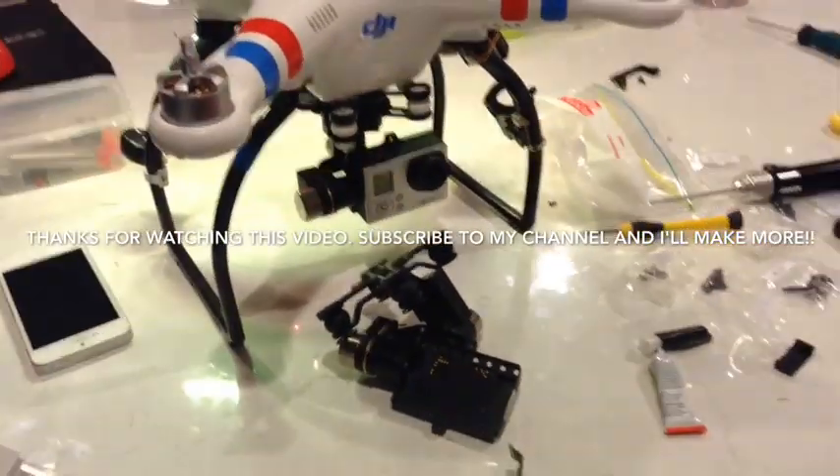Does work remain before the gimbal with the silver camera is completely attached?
No.